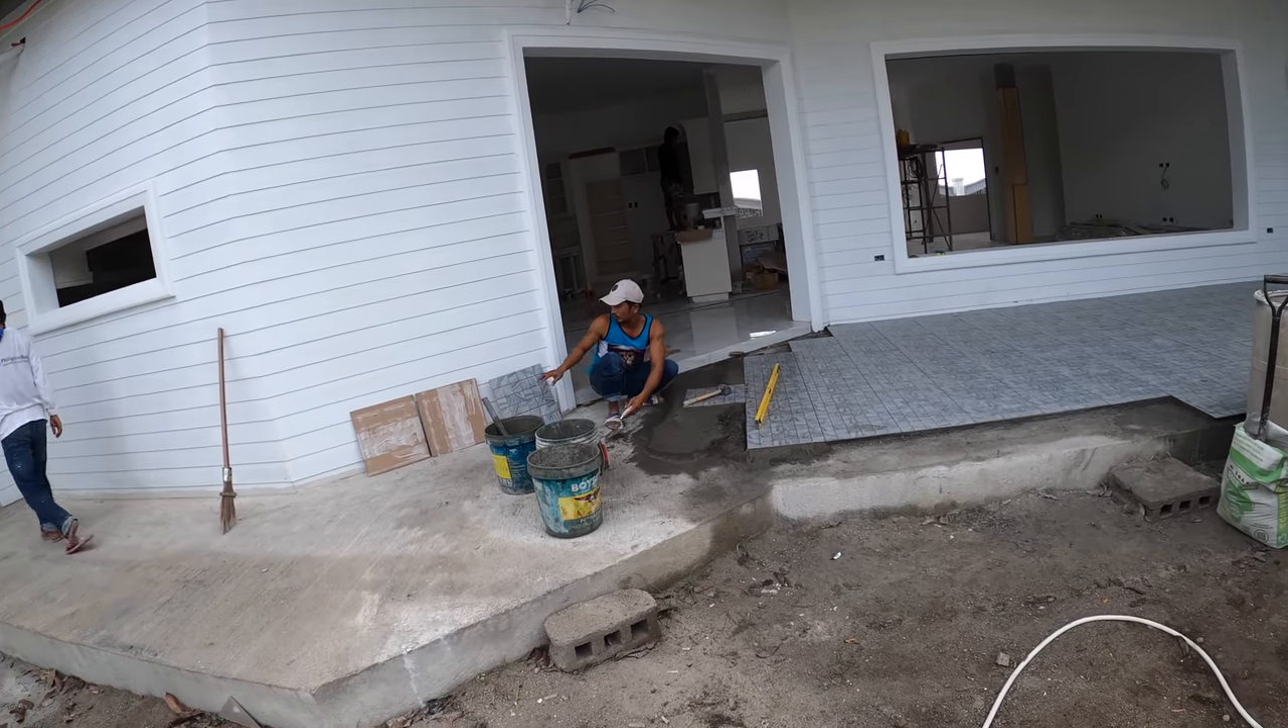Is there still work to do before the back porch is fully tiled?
Yes.